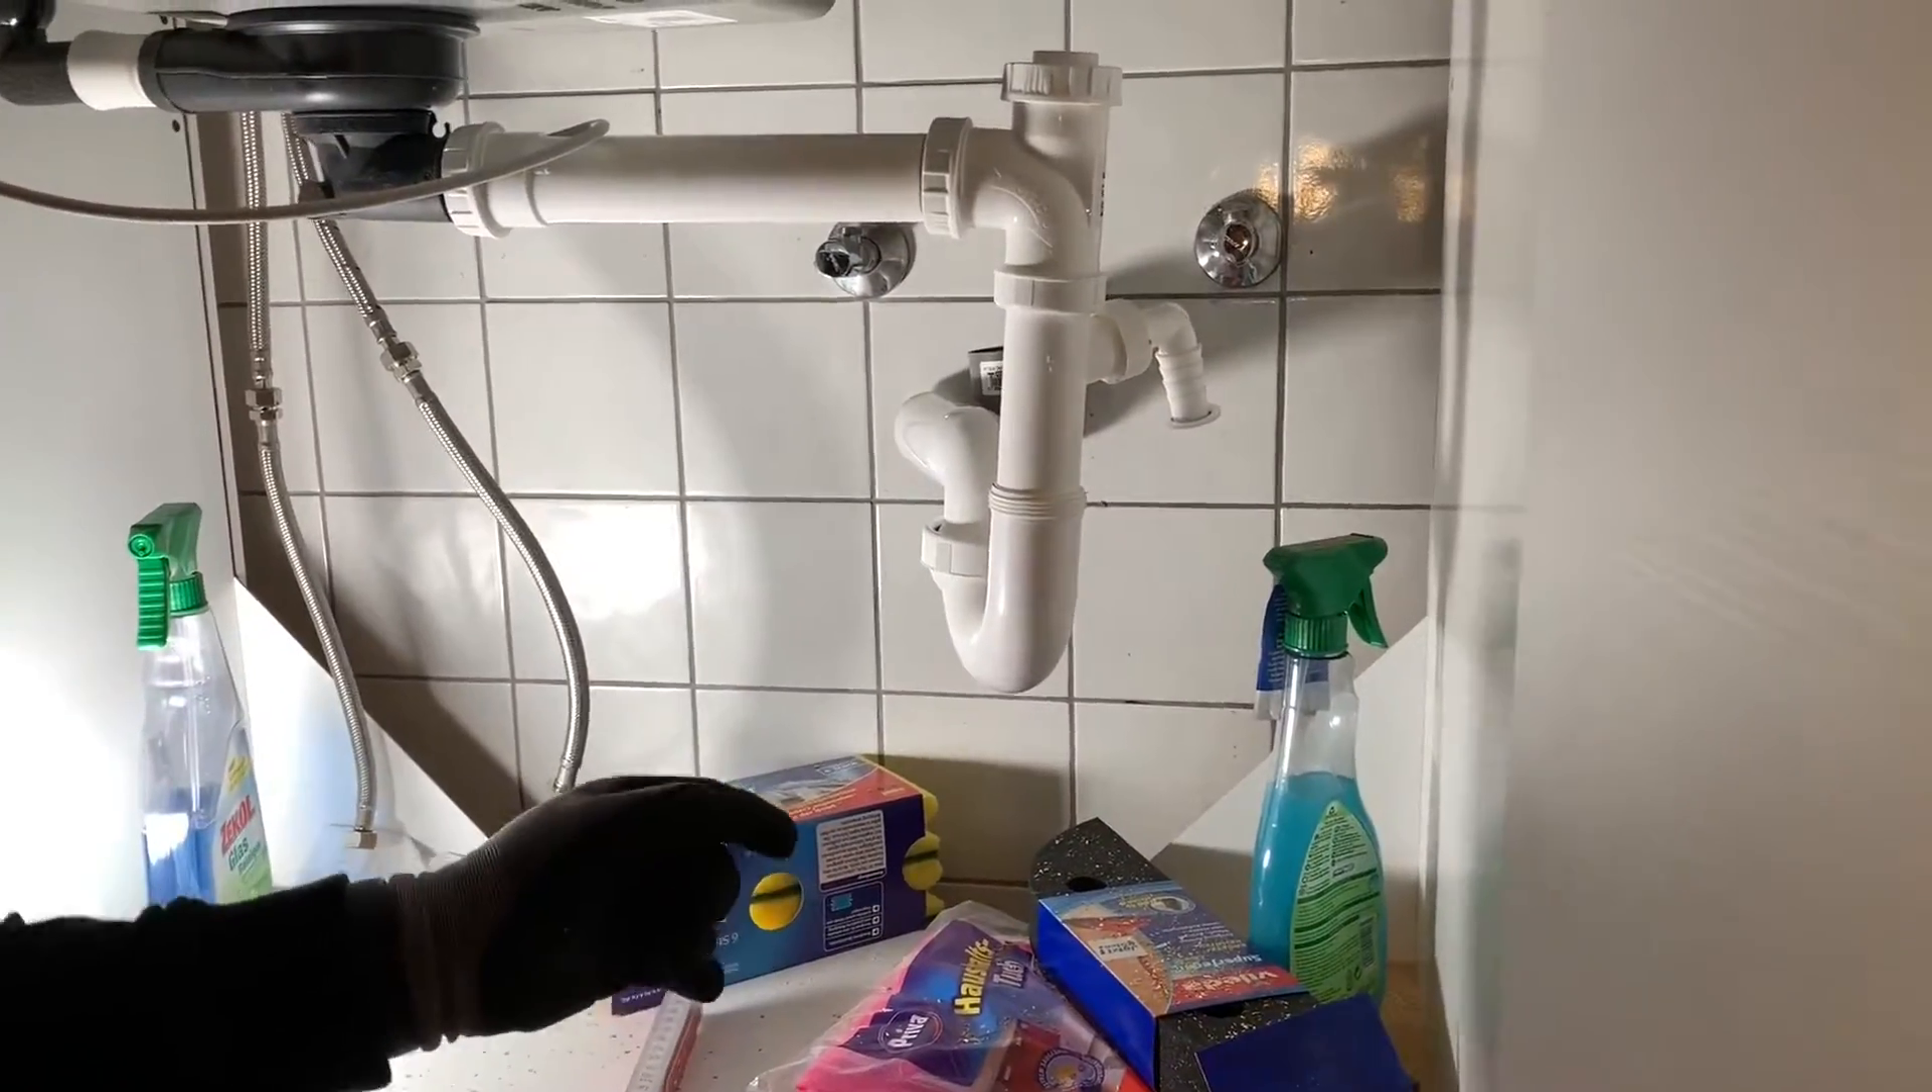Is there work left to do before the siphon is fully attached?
No.